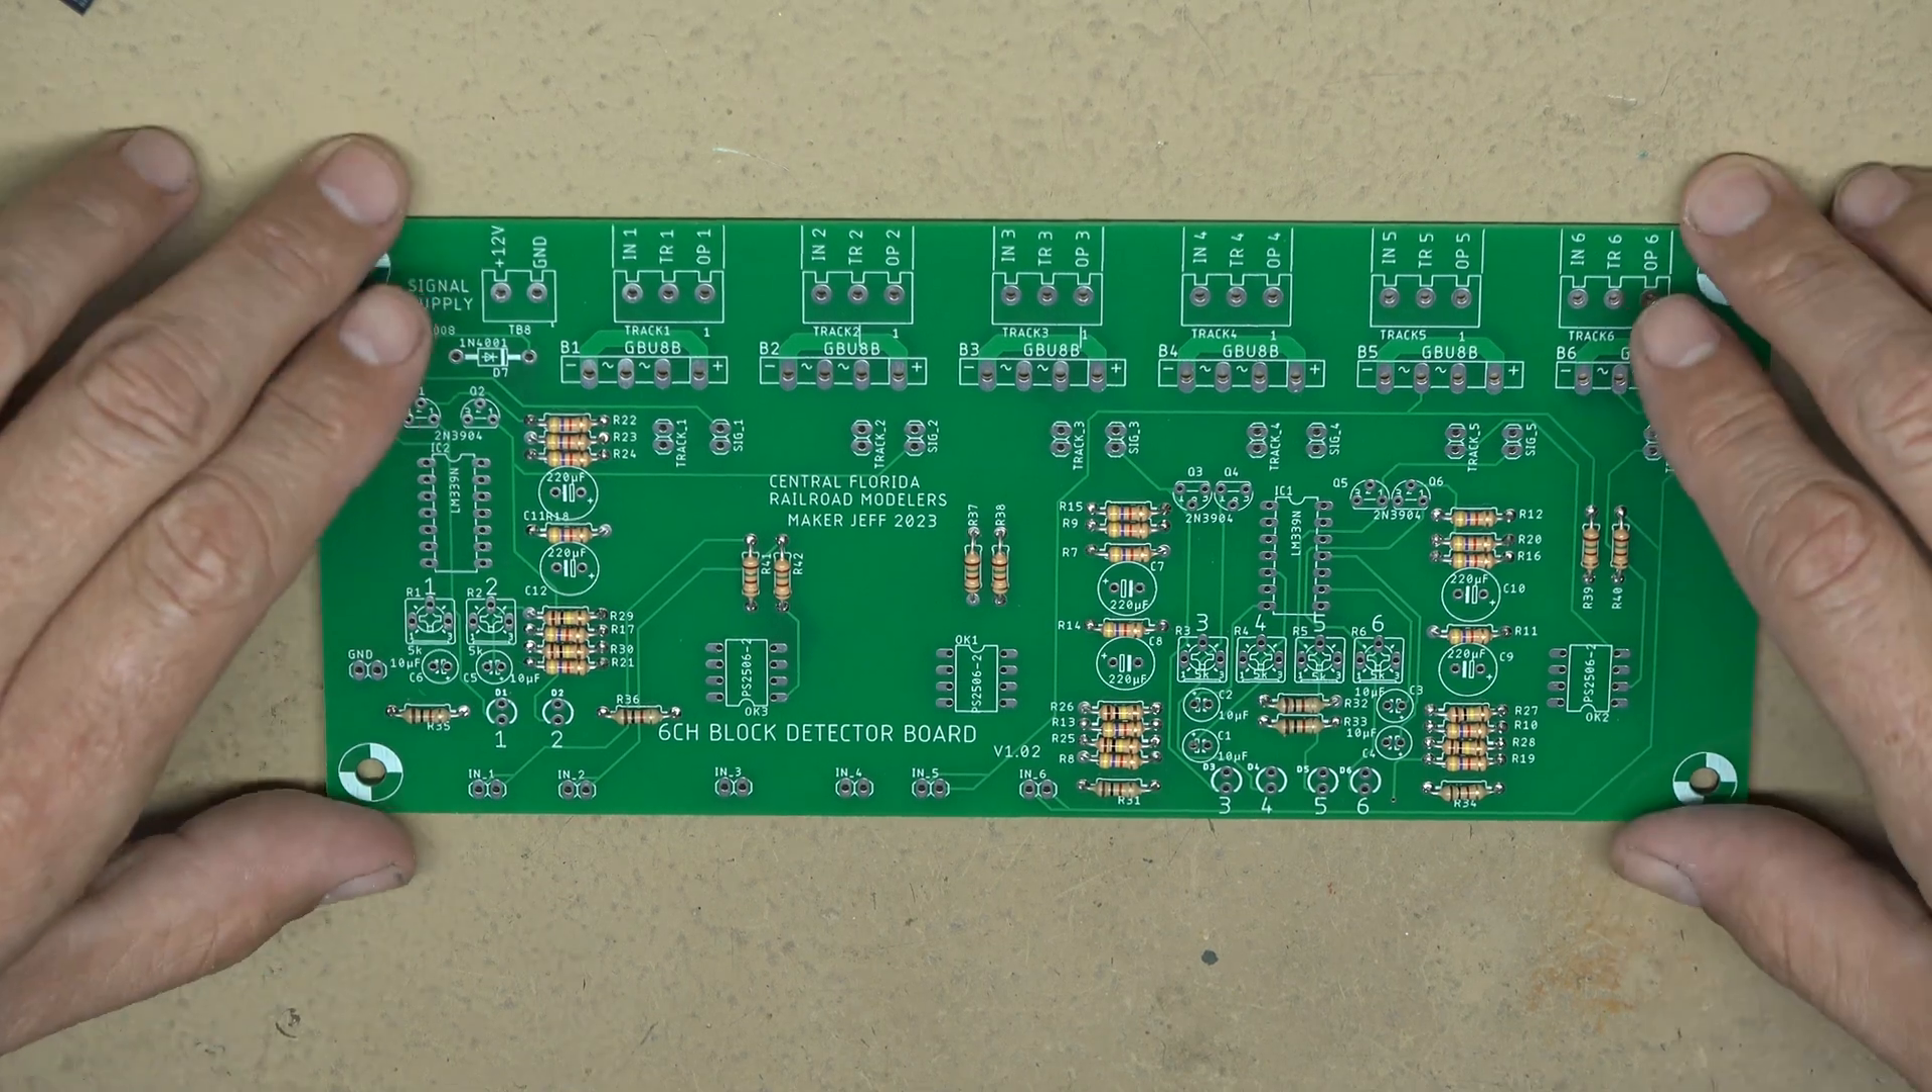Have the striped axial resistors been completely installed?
Yes.